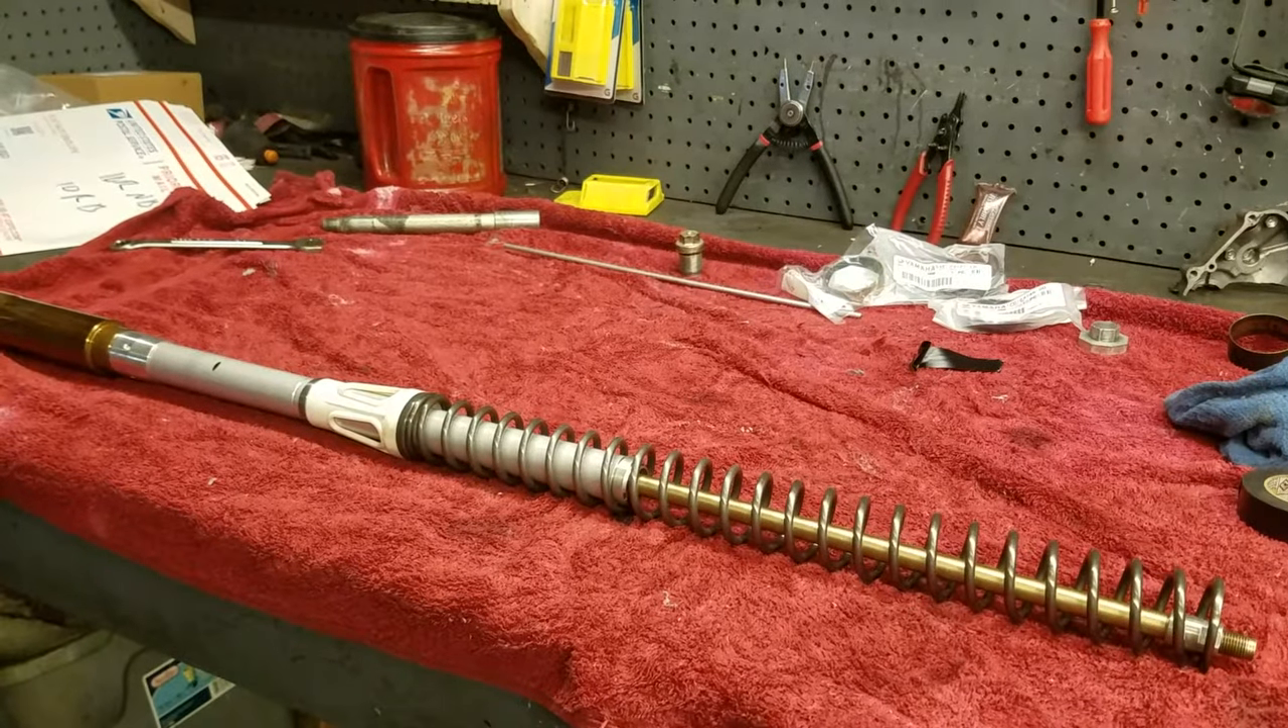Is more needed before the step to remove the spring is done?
Yes.